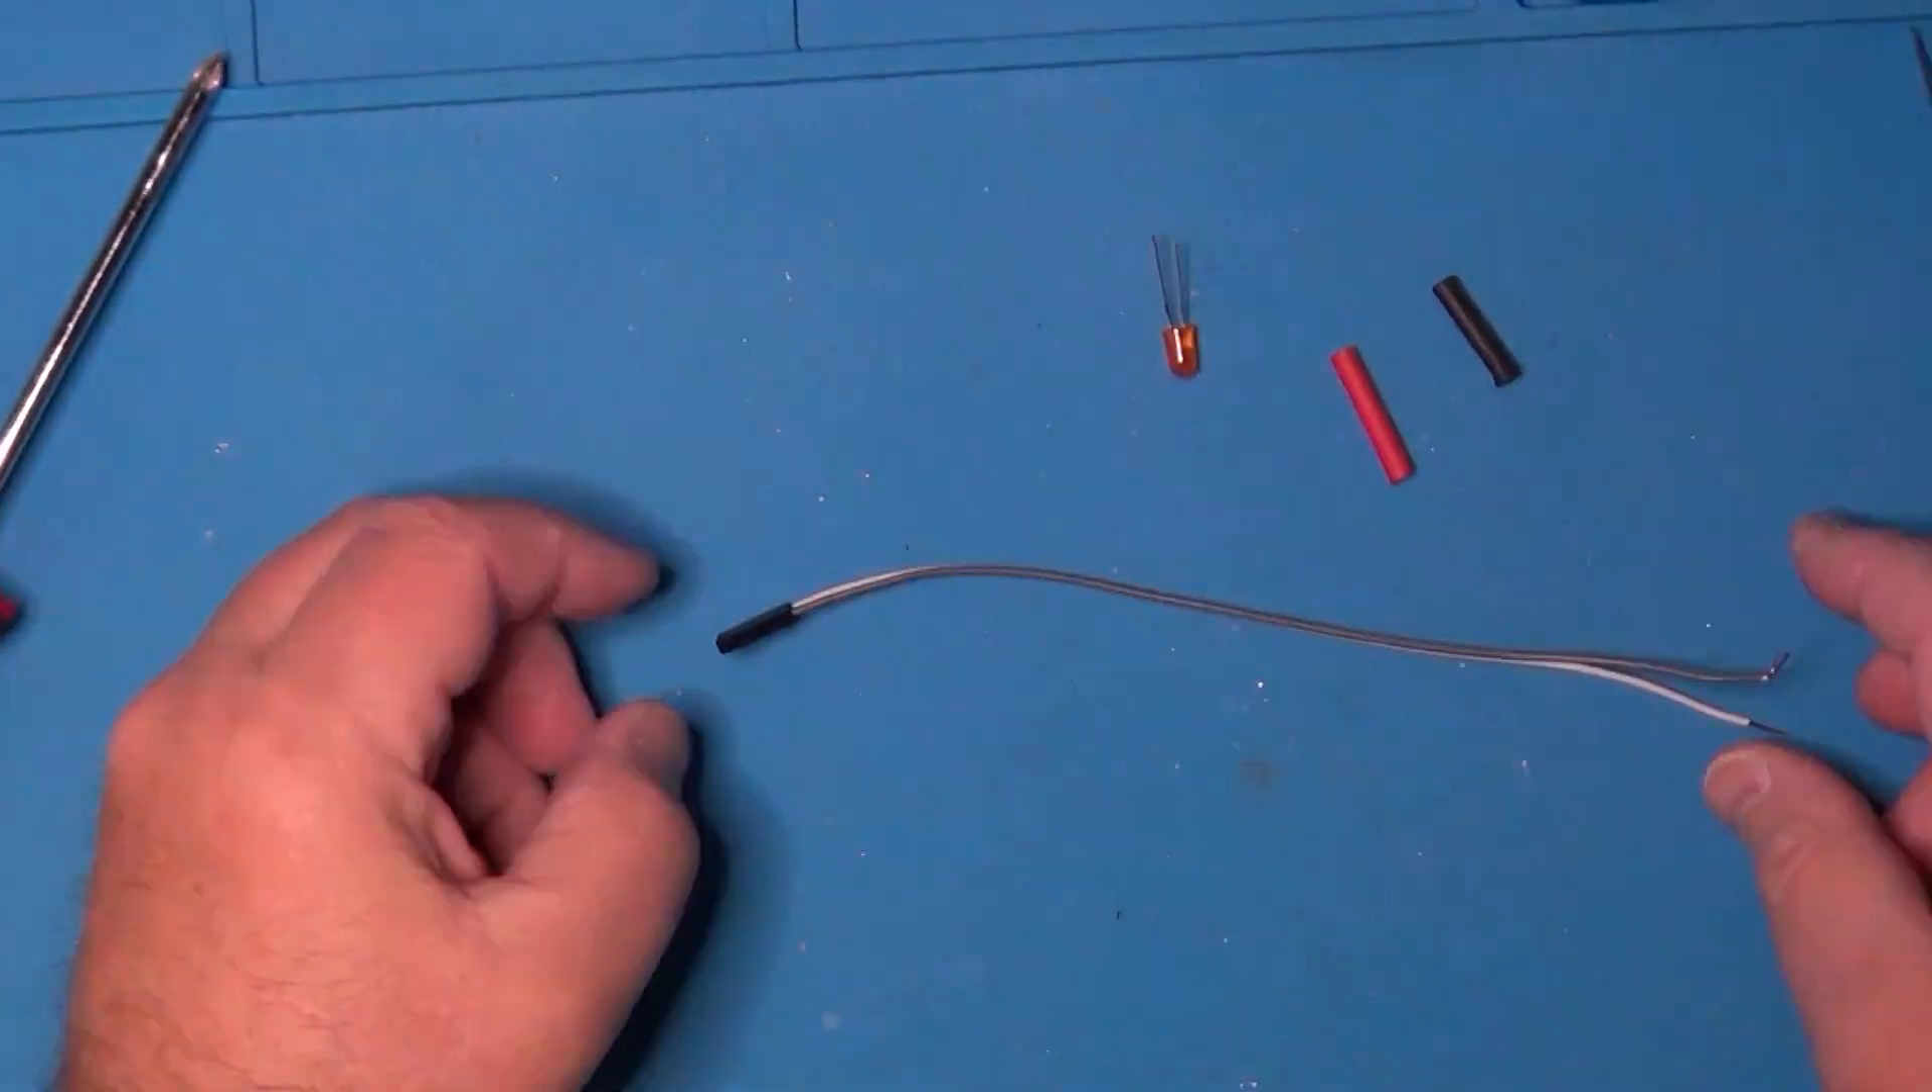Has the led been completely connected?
No.